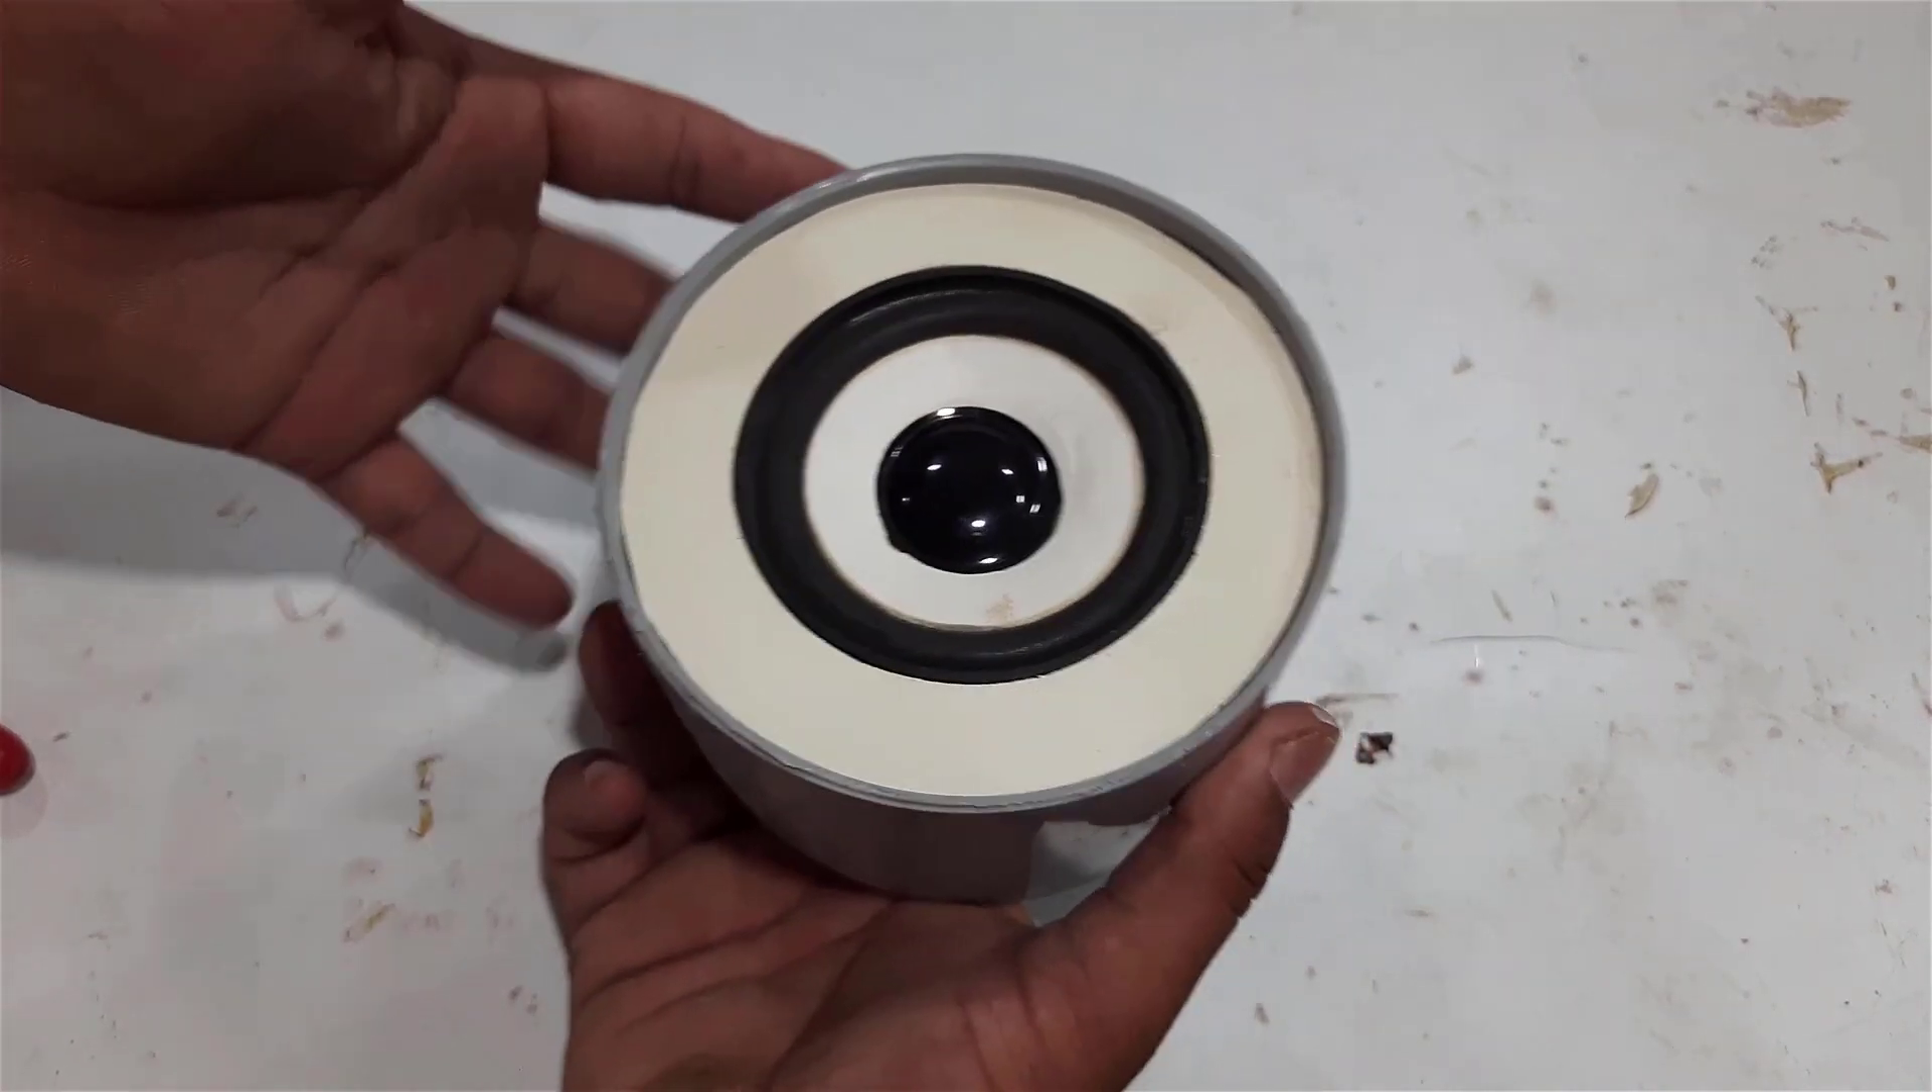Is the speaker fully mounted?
Yes.